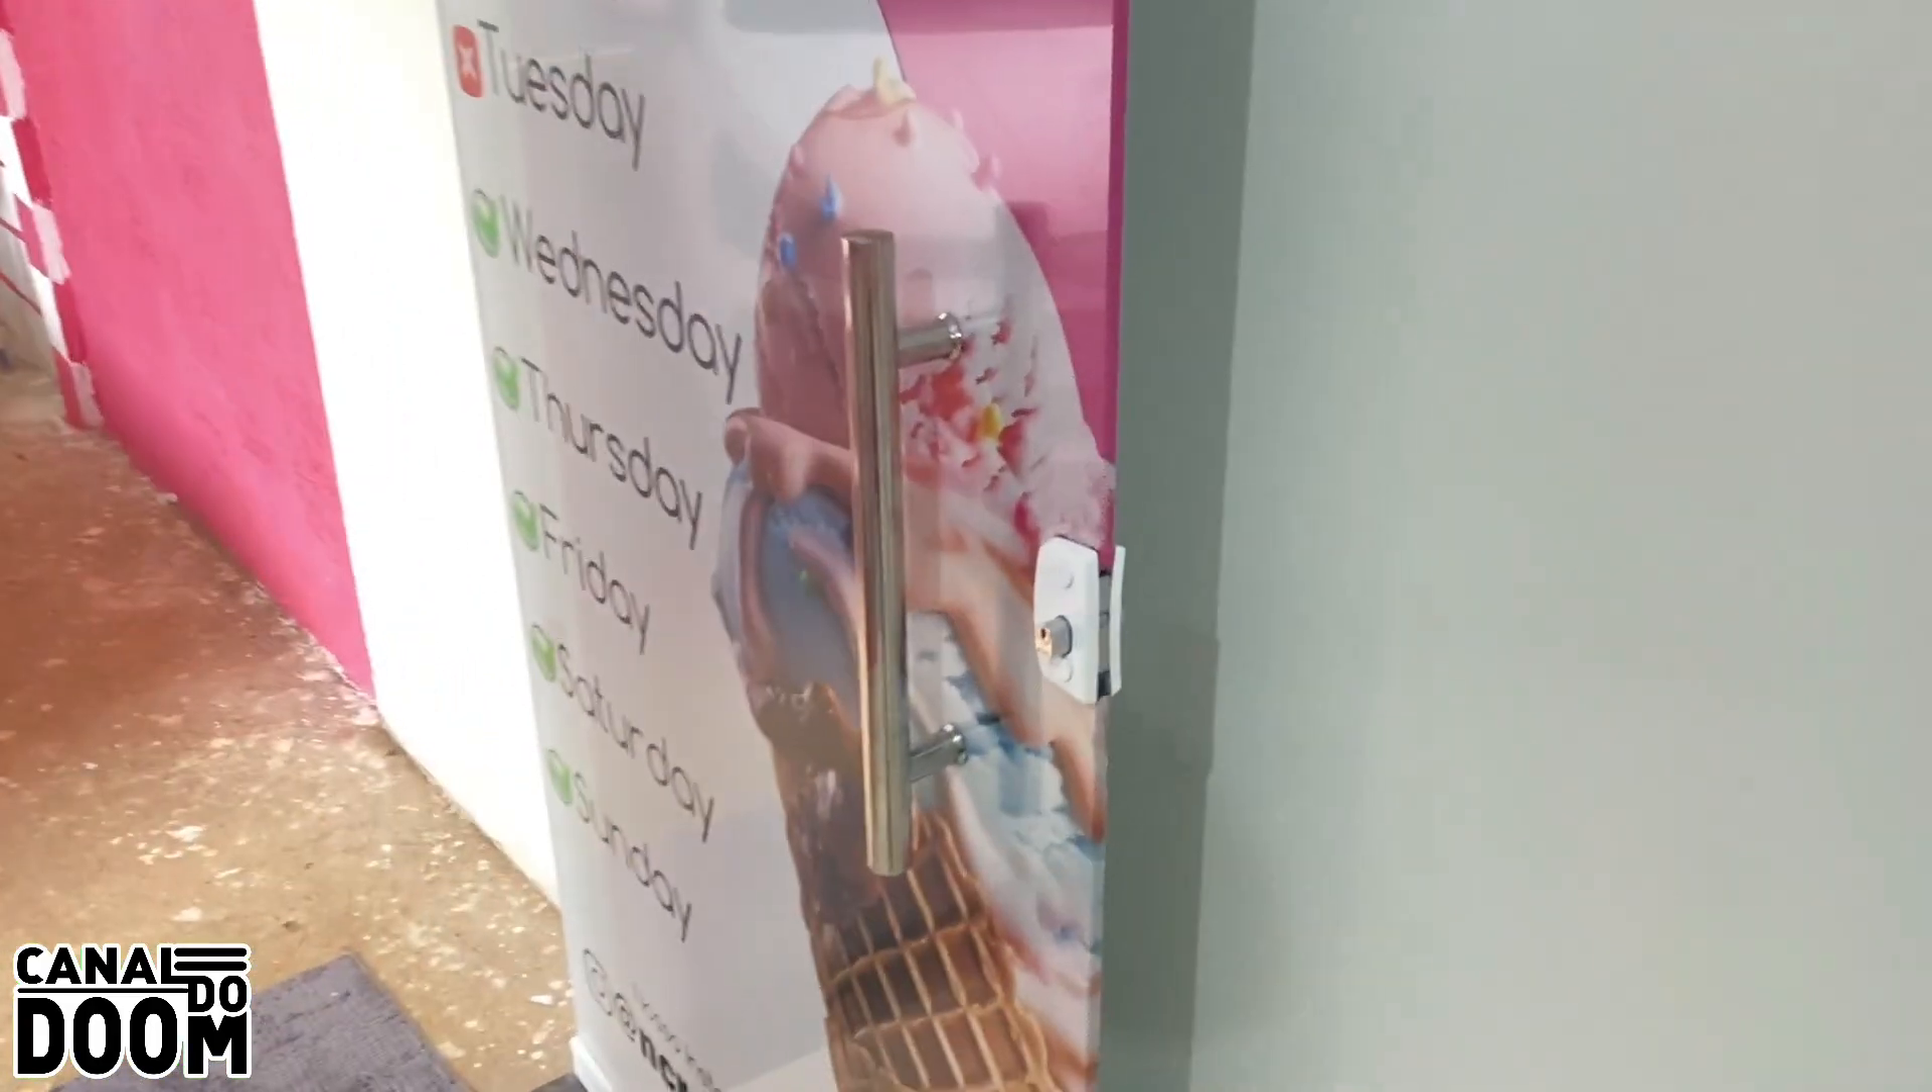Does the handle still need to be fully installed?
No.